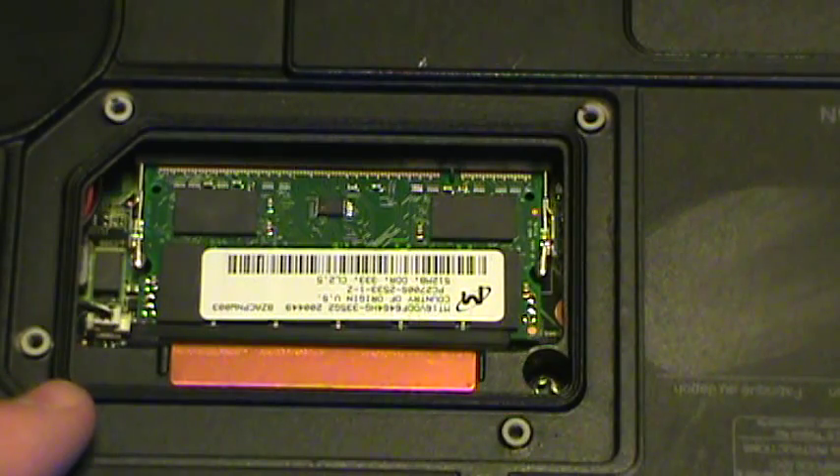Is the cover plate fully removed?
Yes.